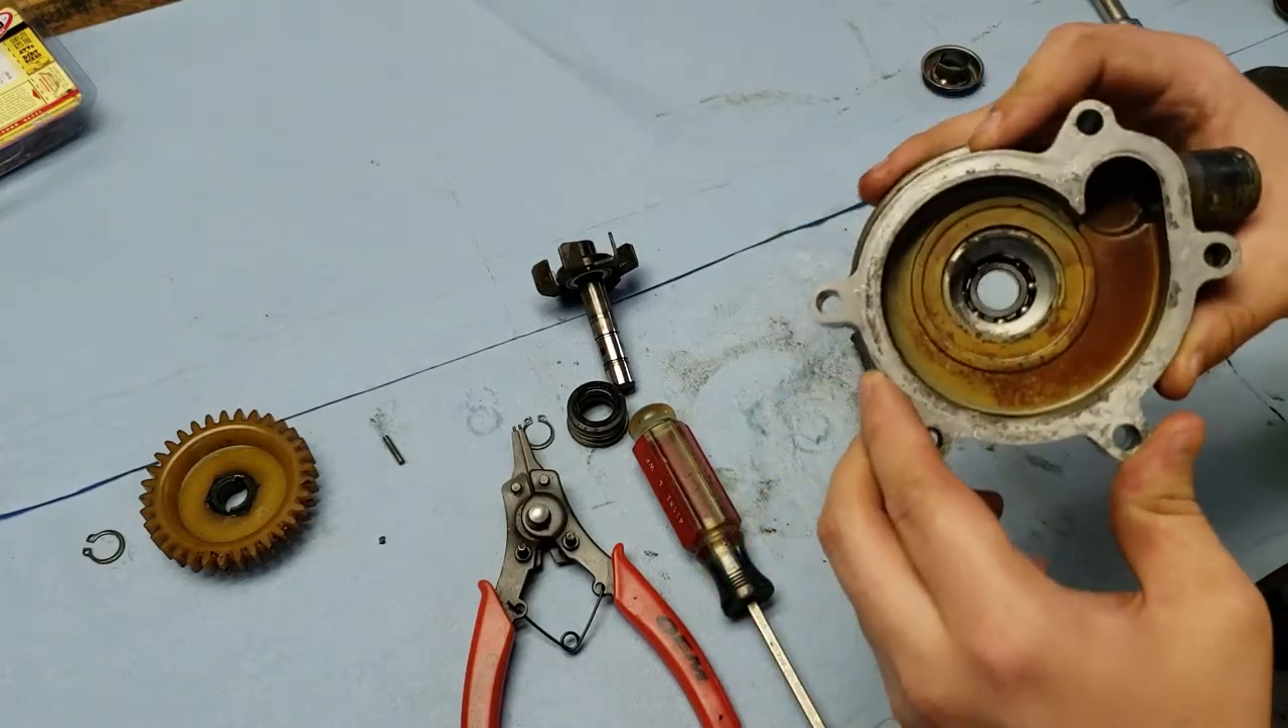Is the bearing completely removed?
No.